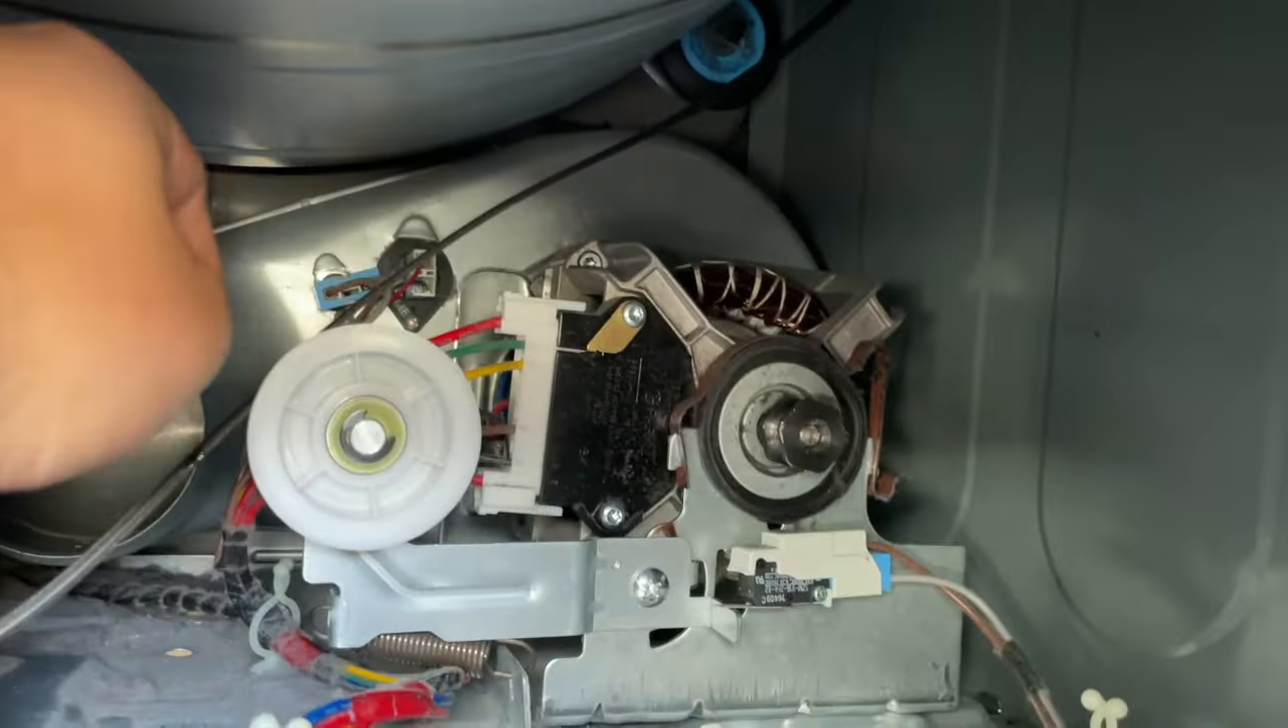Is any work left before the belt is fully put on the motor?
Yes.